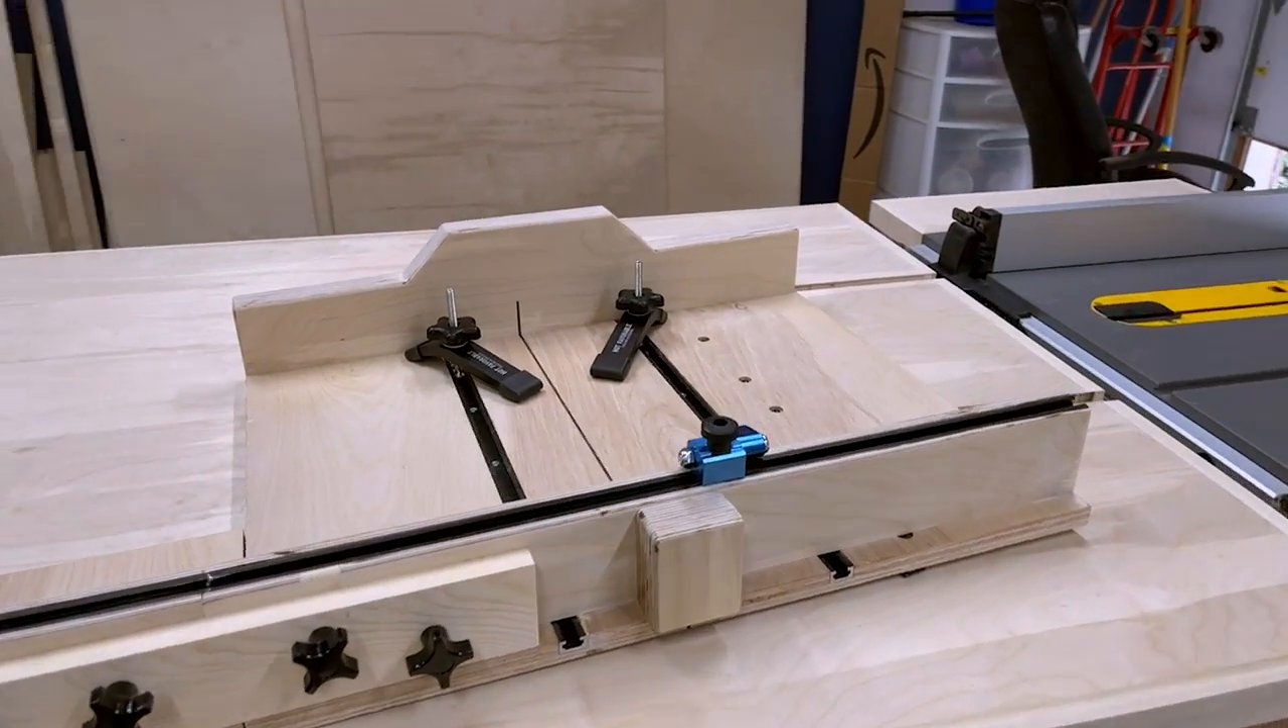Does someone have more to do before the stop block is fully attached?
No.